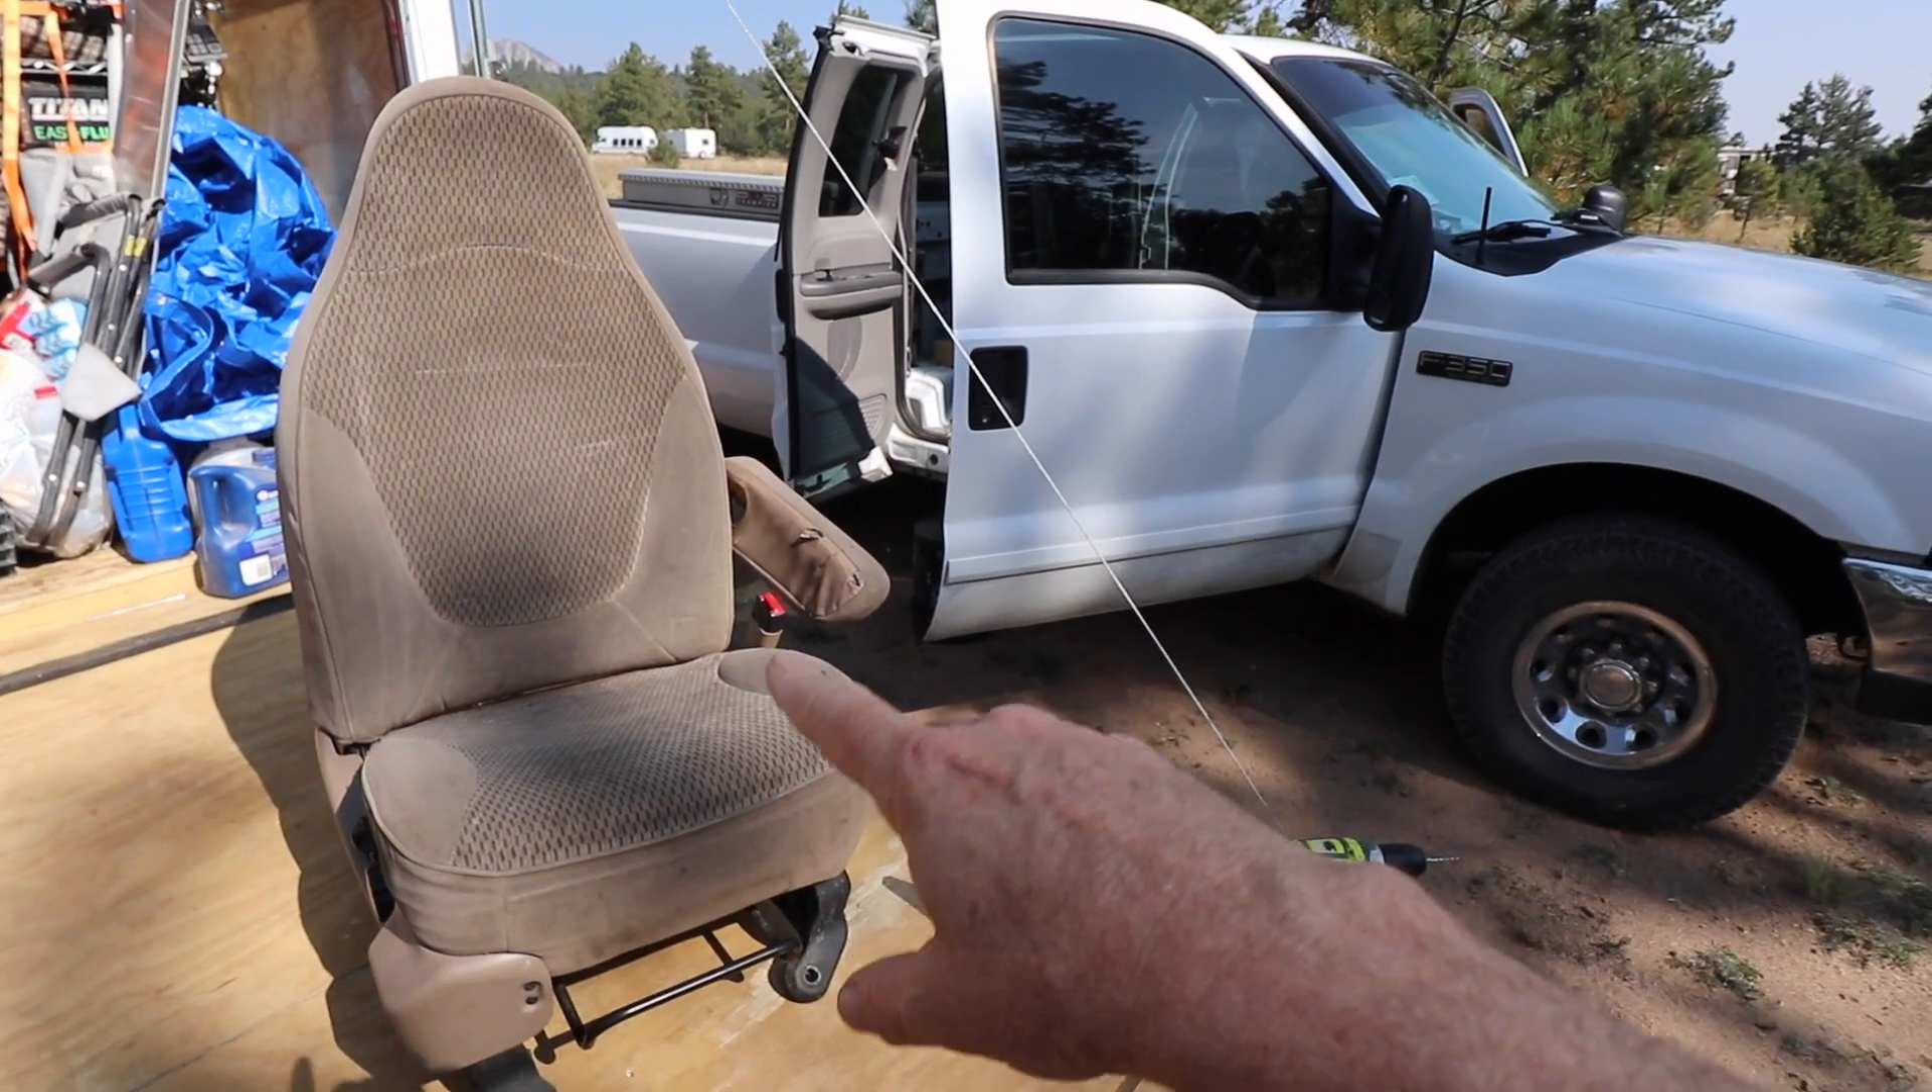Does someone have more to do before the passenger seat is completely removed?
No.